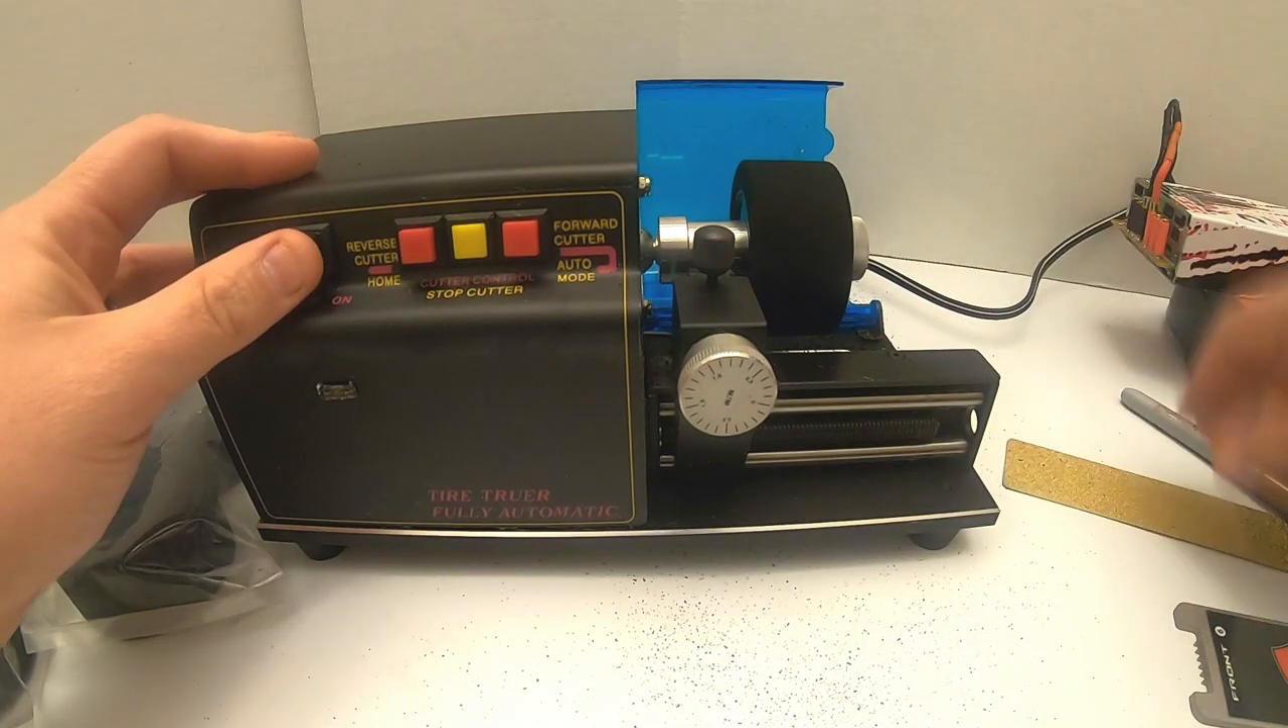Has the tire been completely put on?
Yes.